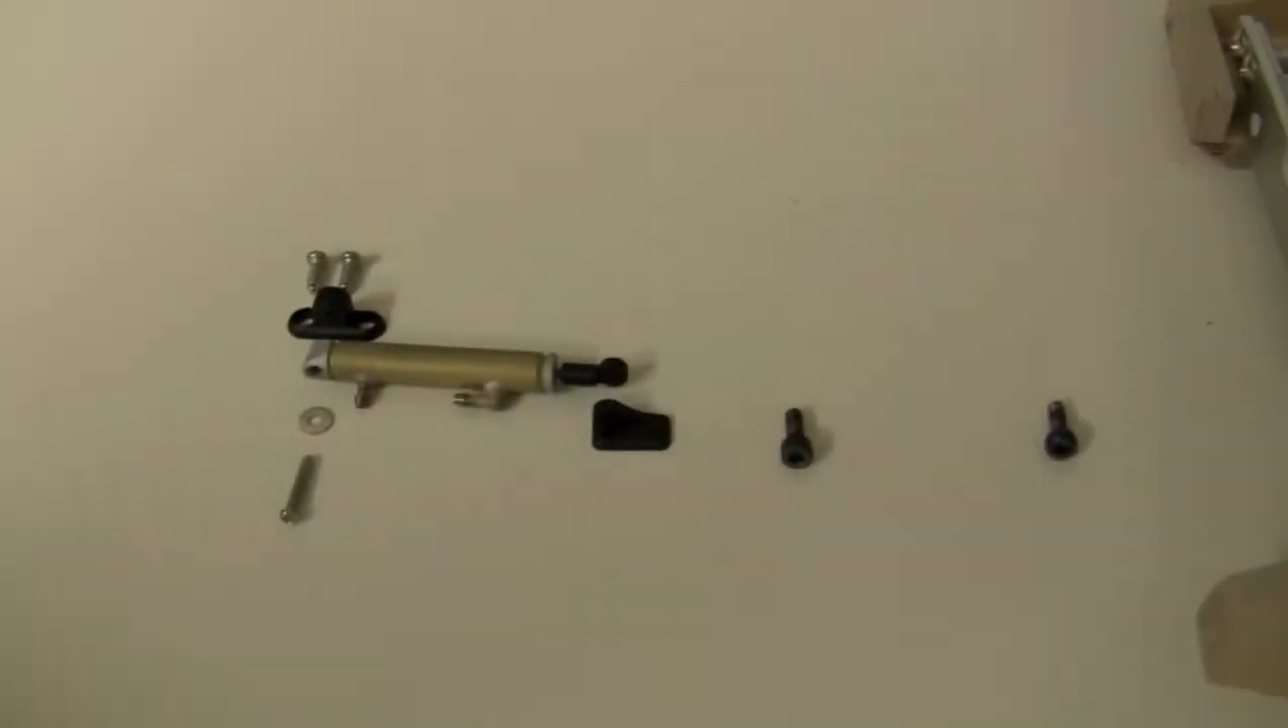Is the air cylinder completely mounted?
No.